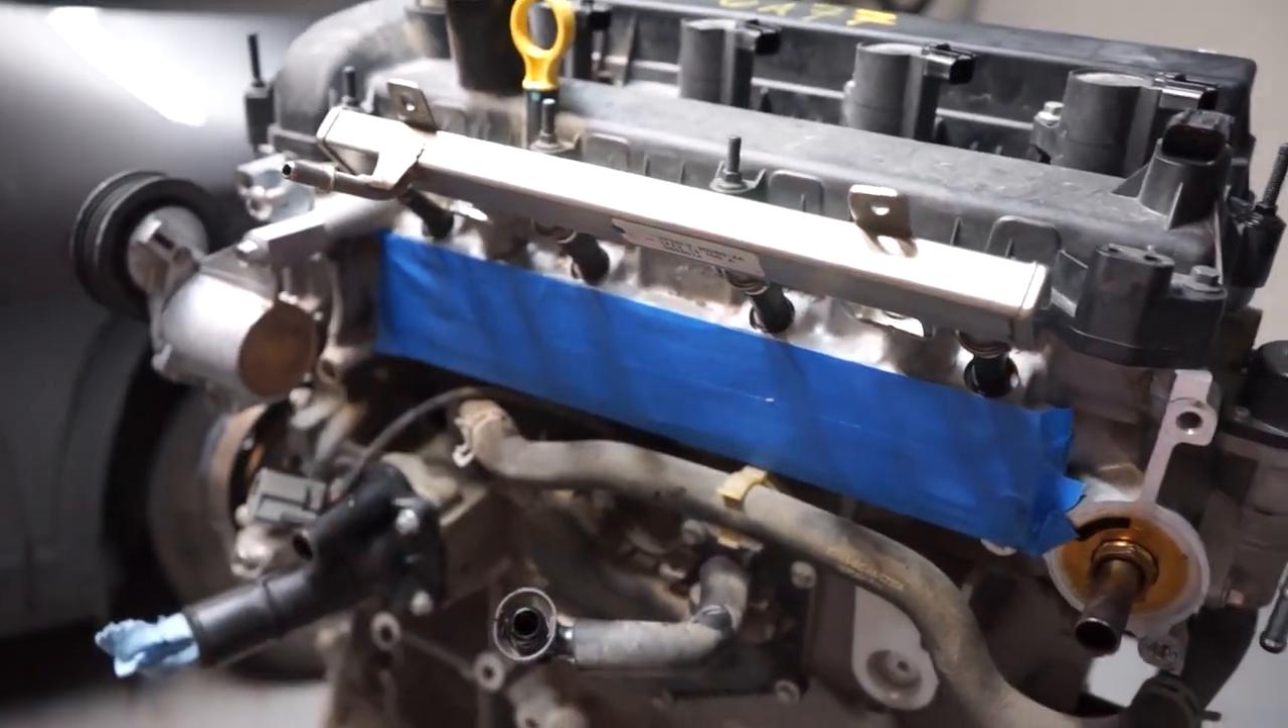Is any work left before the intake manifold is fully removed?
No.